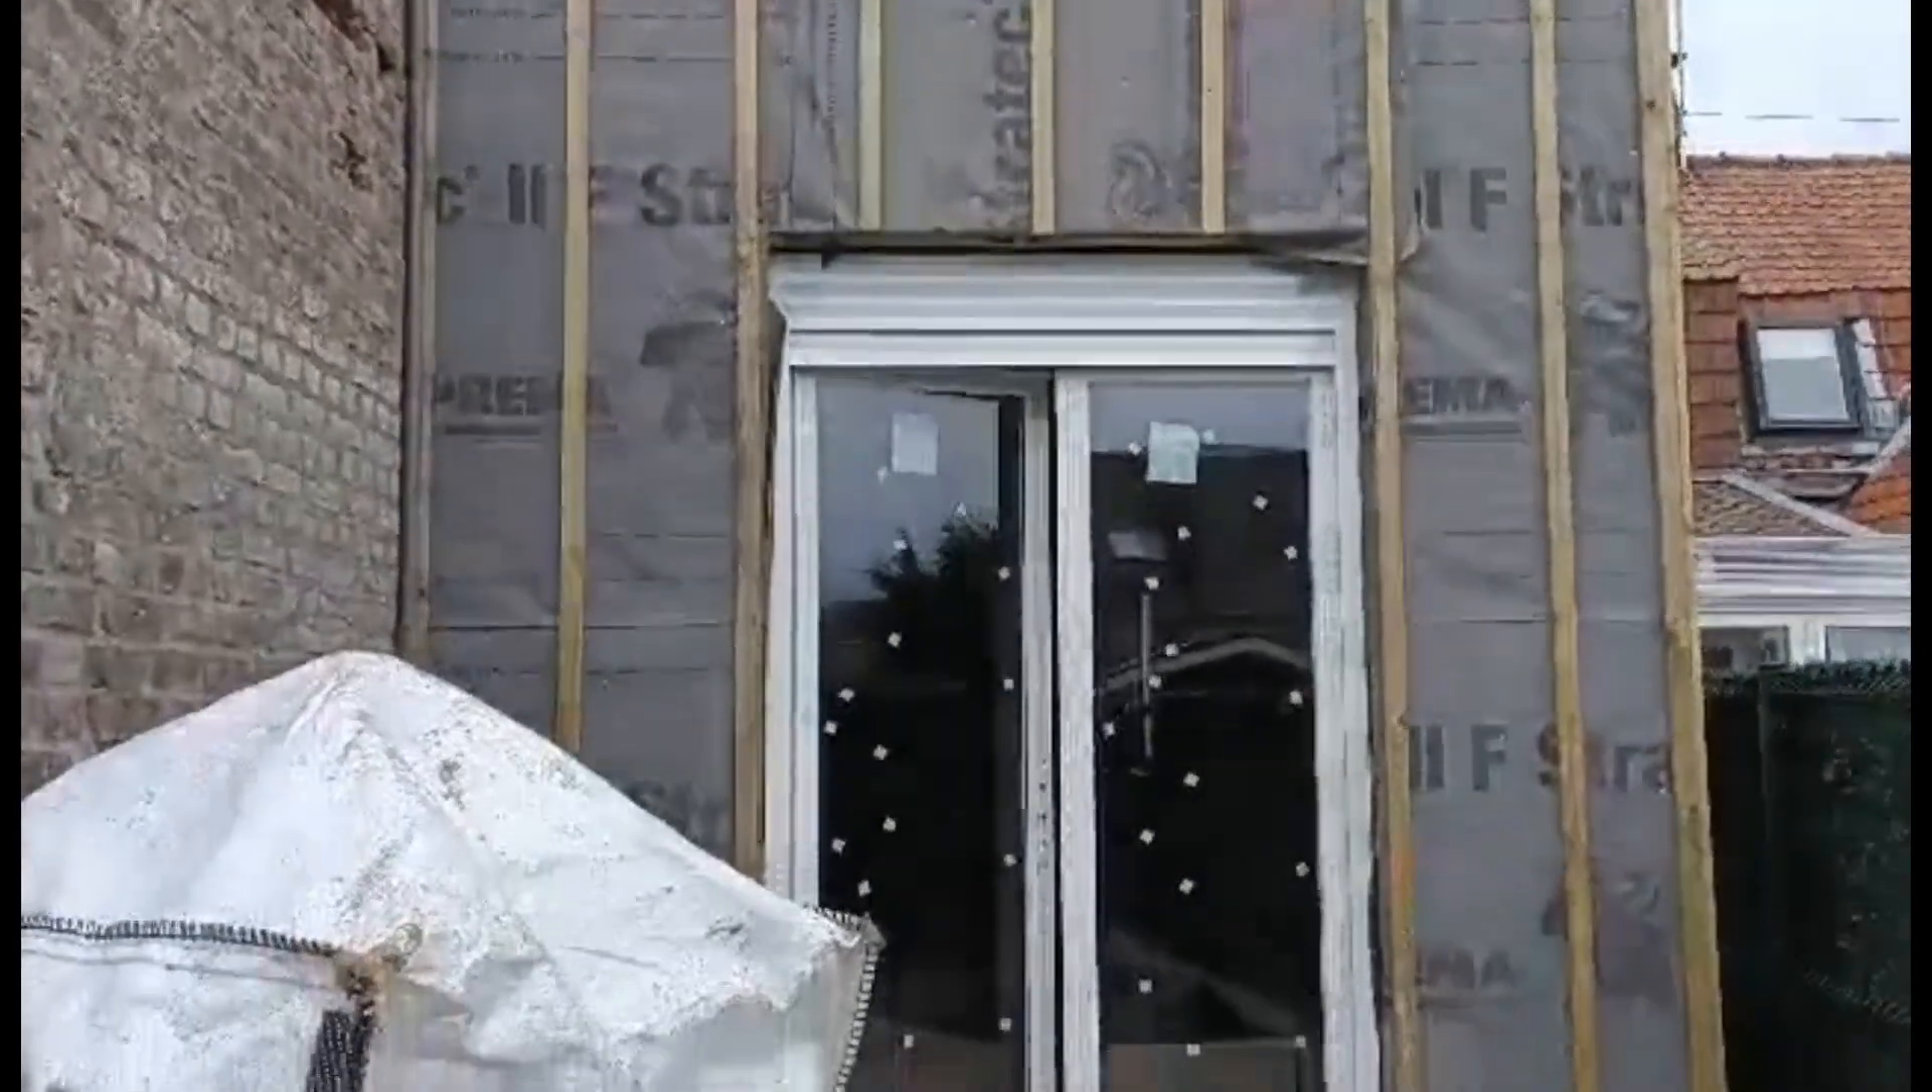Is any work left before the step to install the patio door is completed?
No.